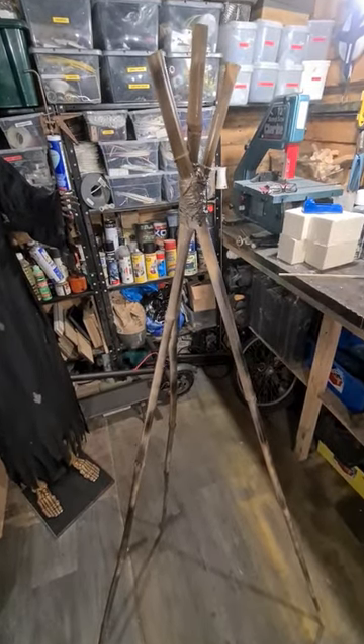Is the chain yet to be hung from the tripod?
Yes.